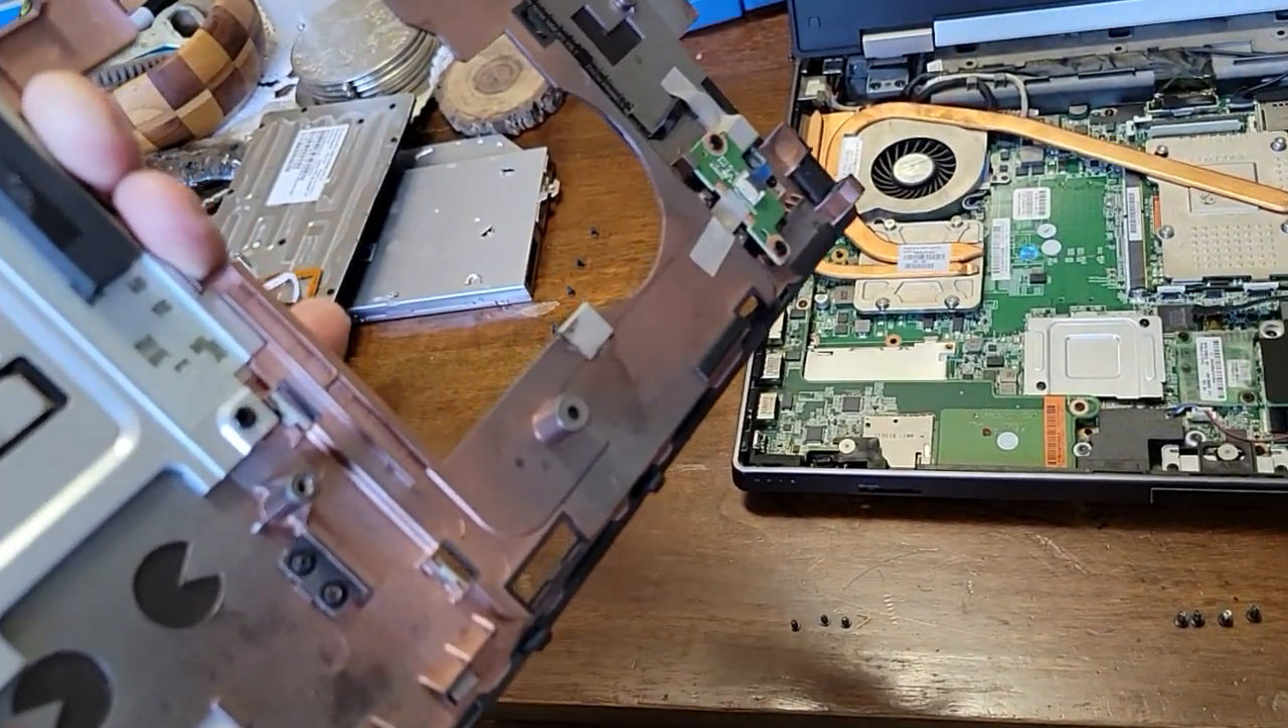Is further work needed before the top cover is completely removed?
No.